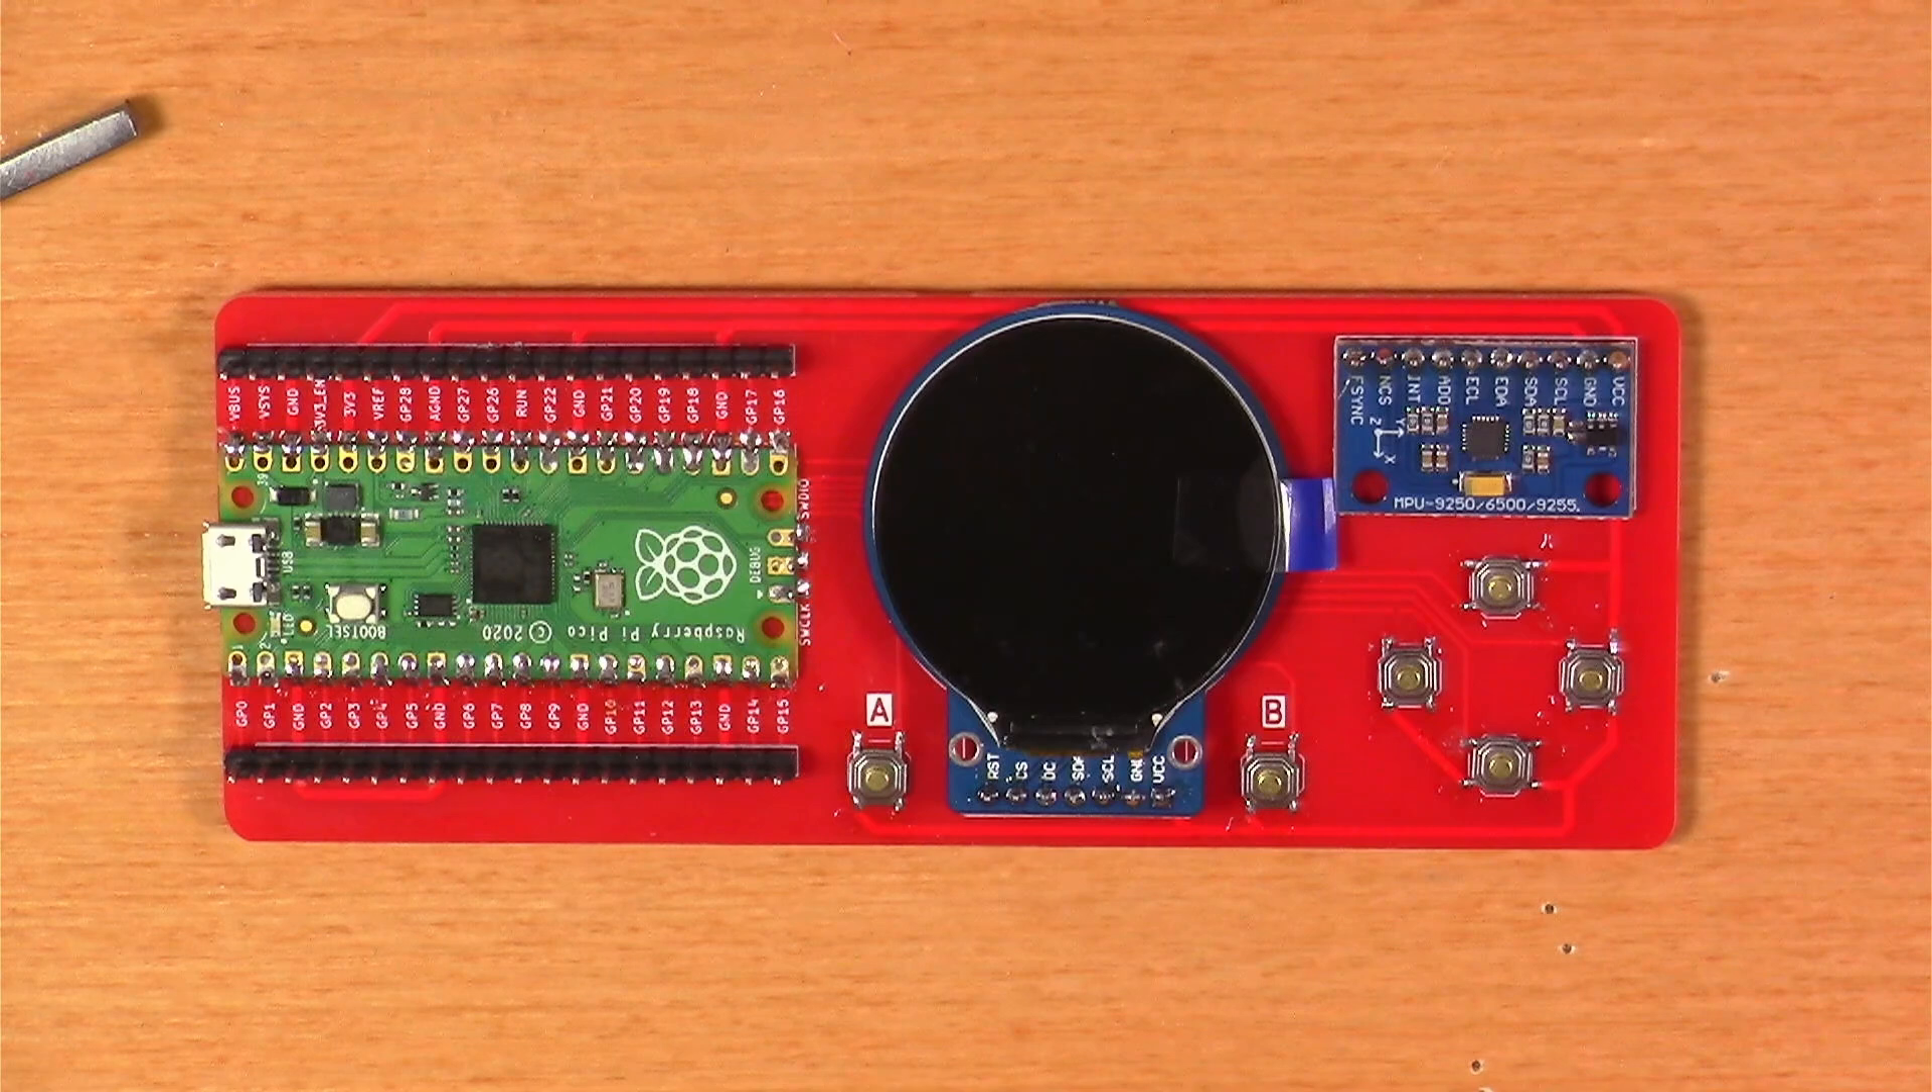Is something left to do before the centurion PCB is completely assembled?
No.